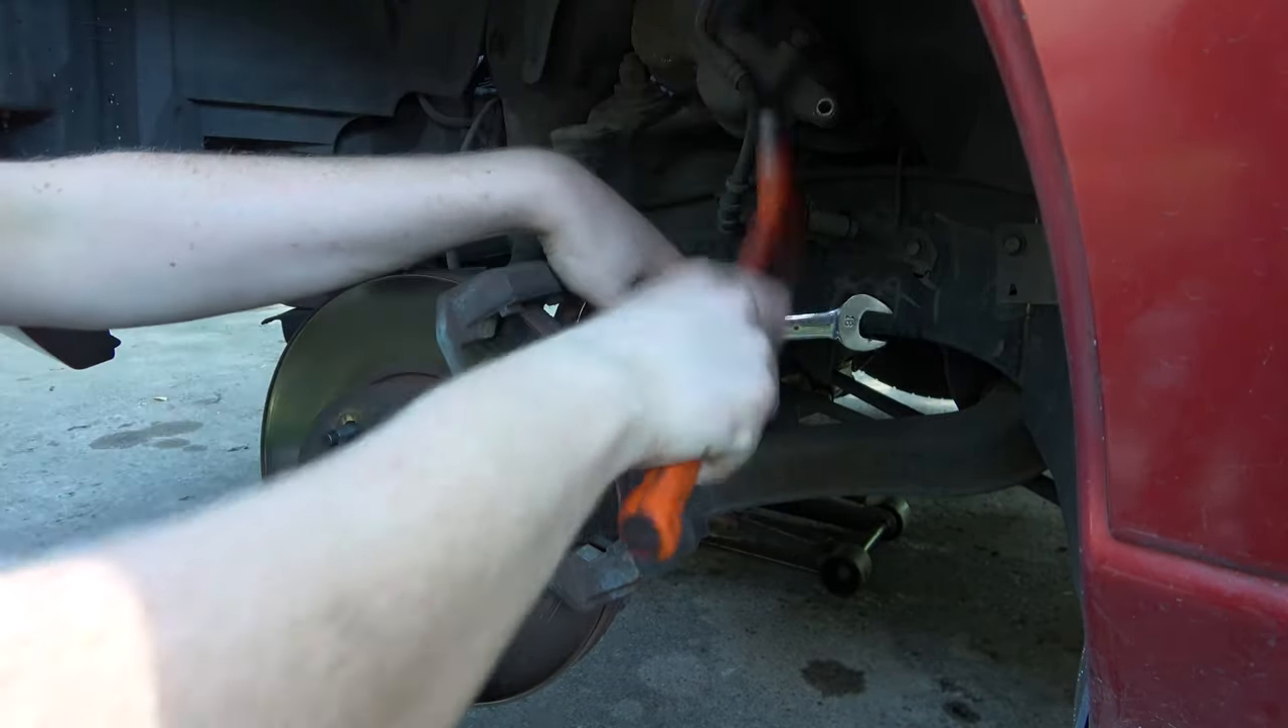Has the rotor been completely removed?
No.